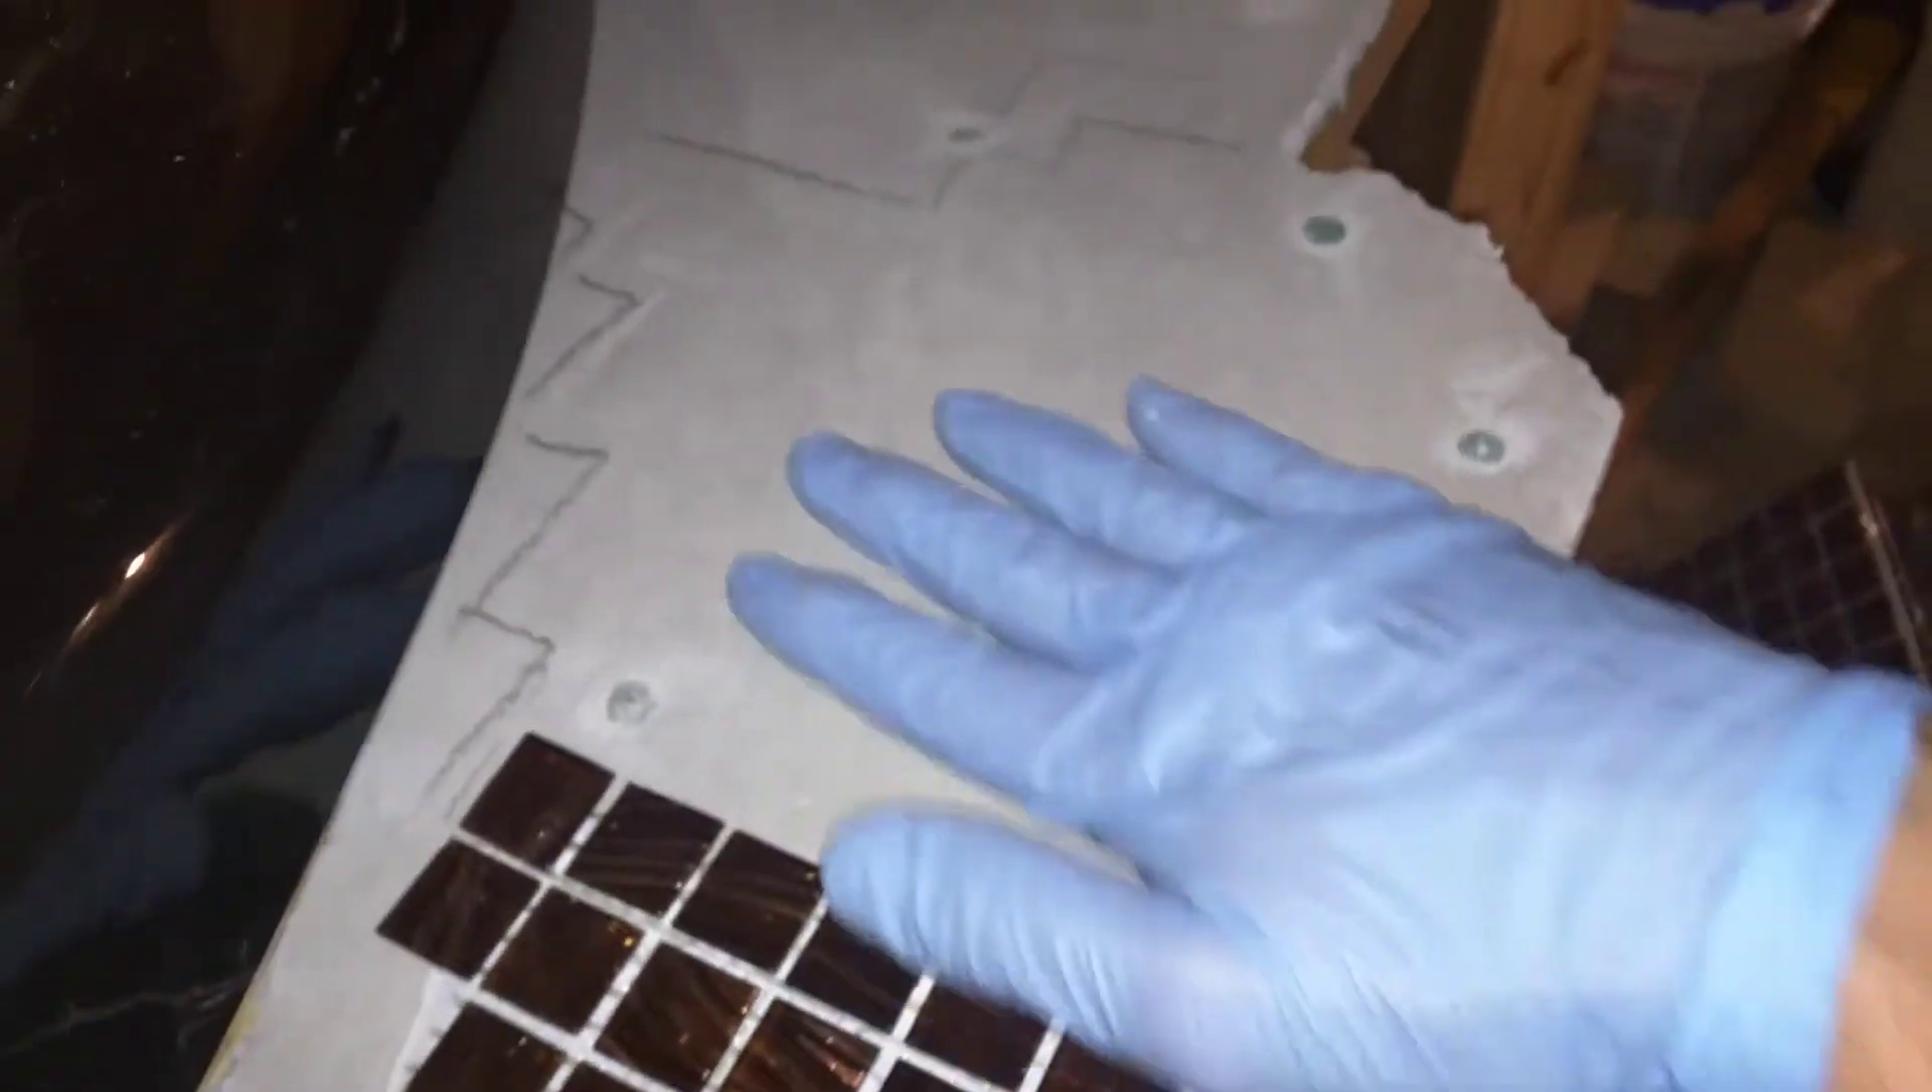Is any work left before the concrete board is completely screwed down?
No.